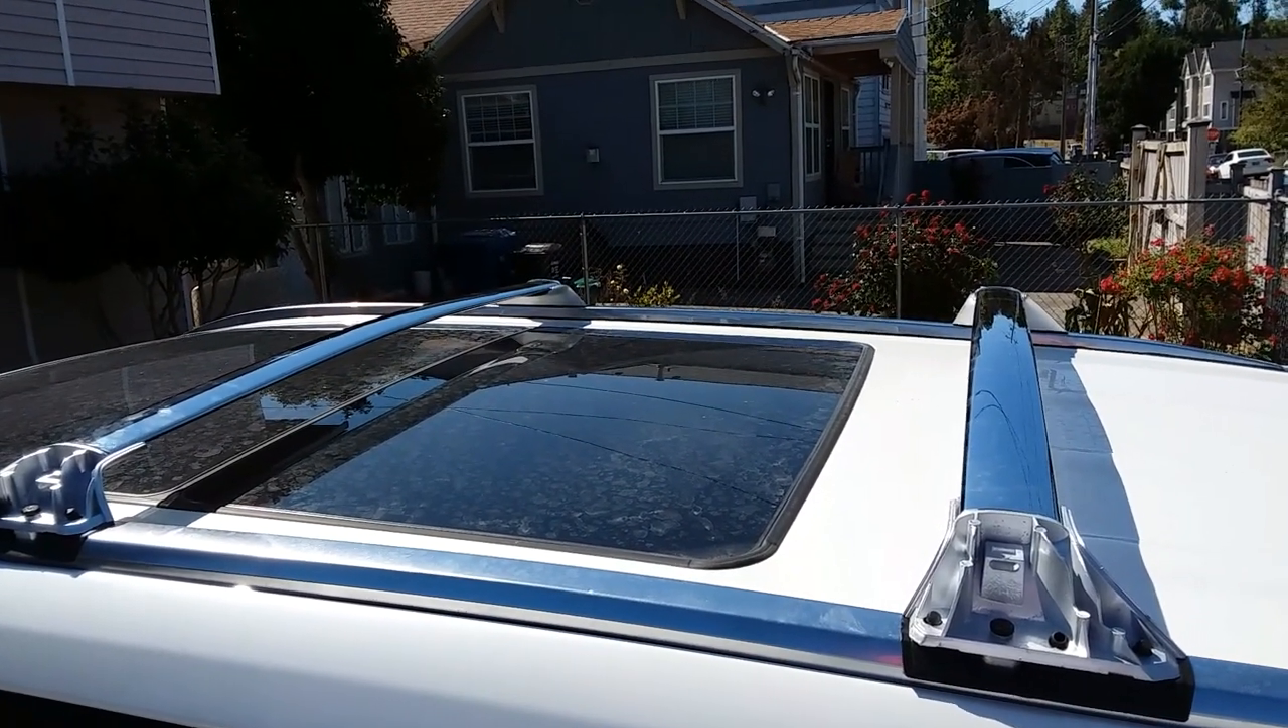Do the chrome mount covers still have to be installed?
Yes.